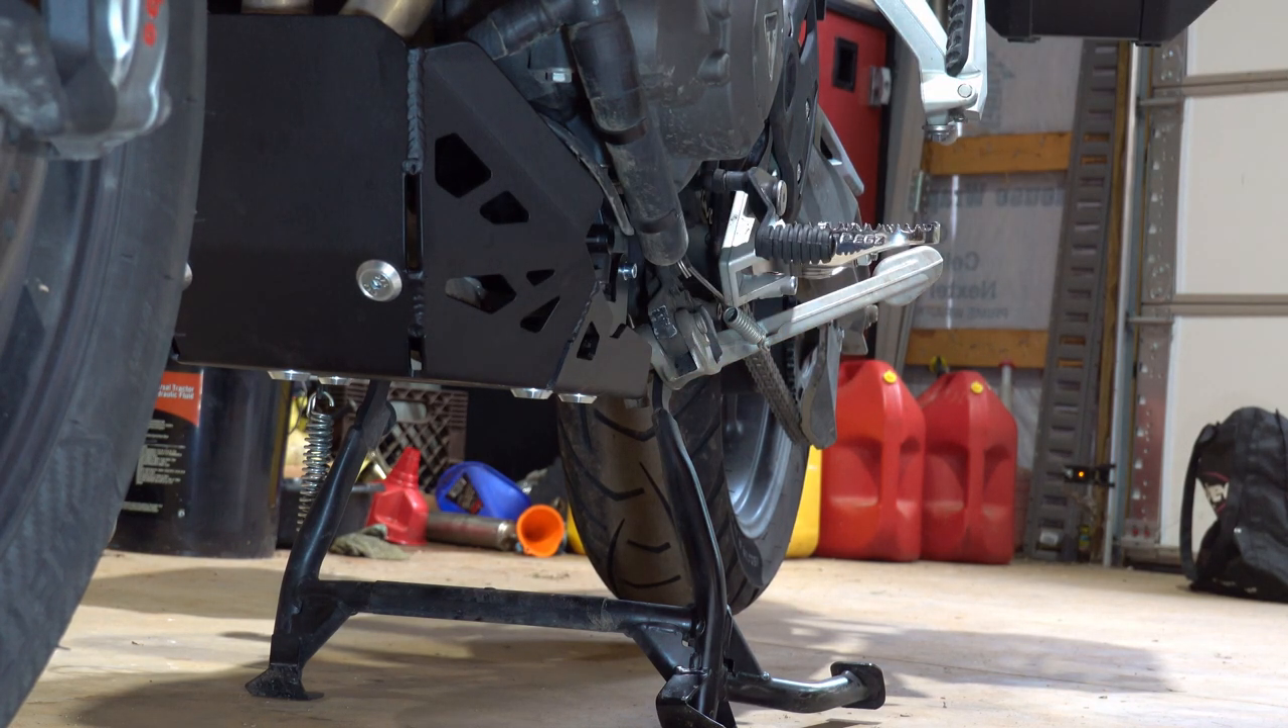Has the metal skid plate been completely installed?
Yes.